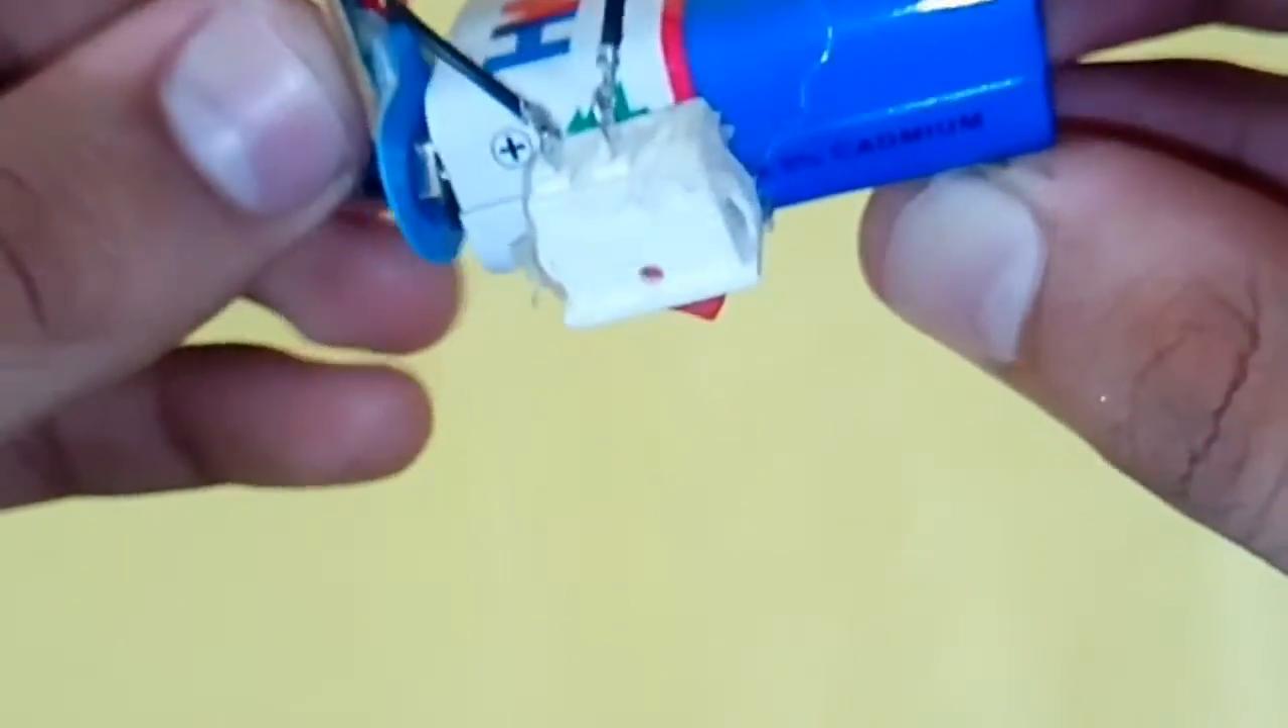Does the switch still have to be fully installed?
No.